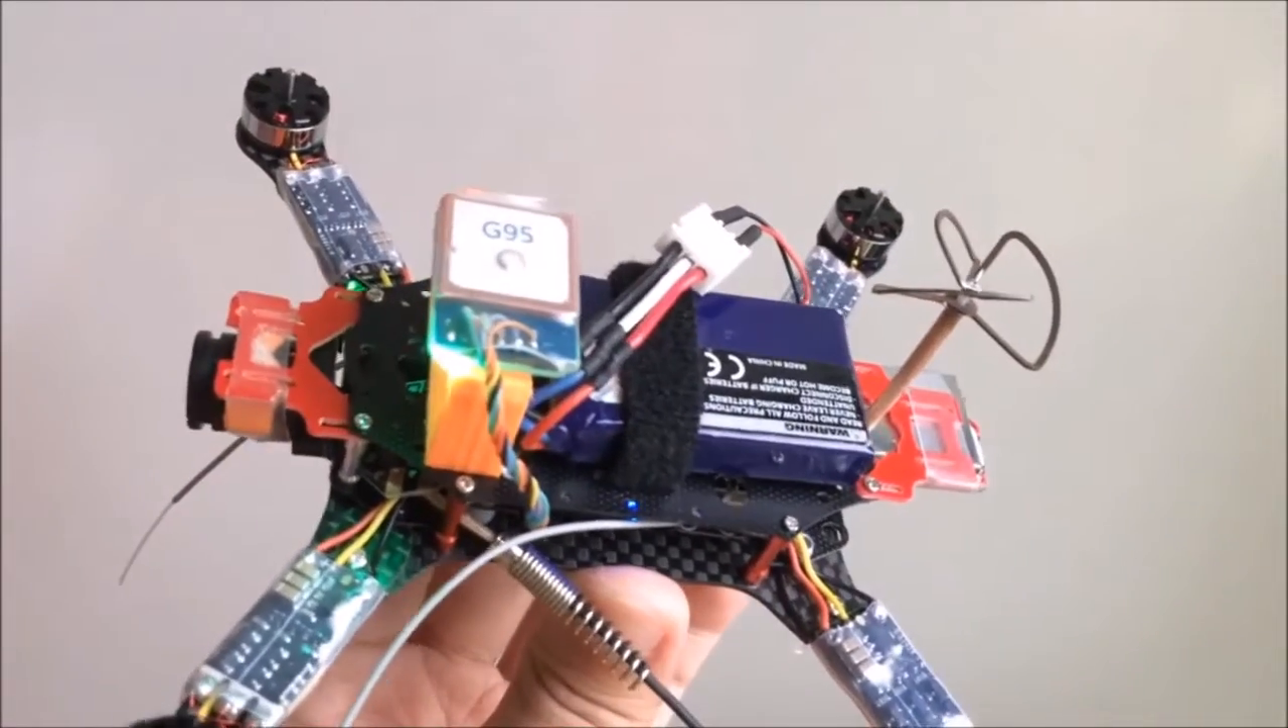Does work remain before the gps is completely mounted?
No.